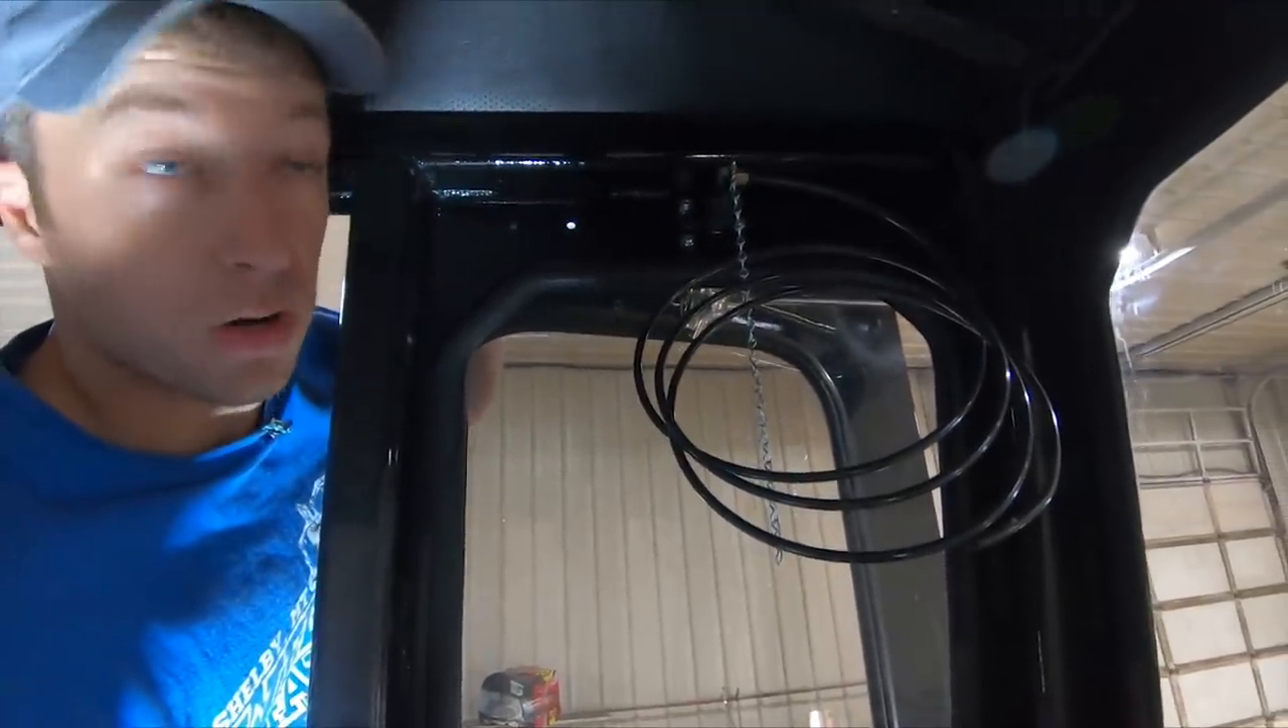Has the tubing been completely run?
No.